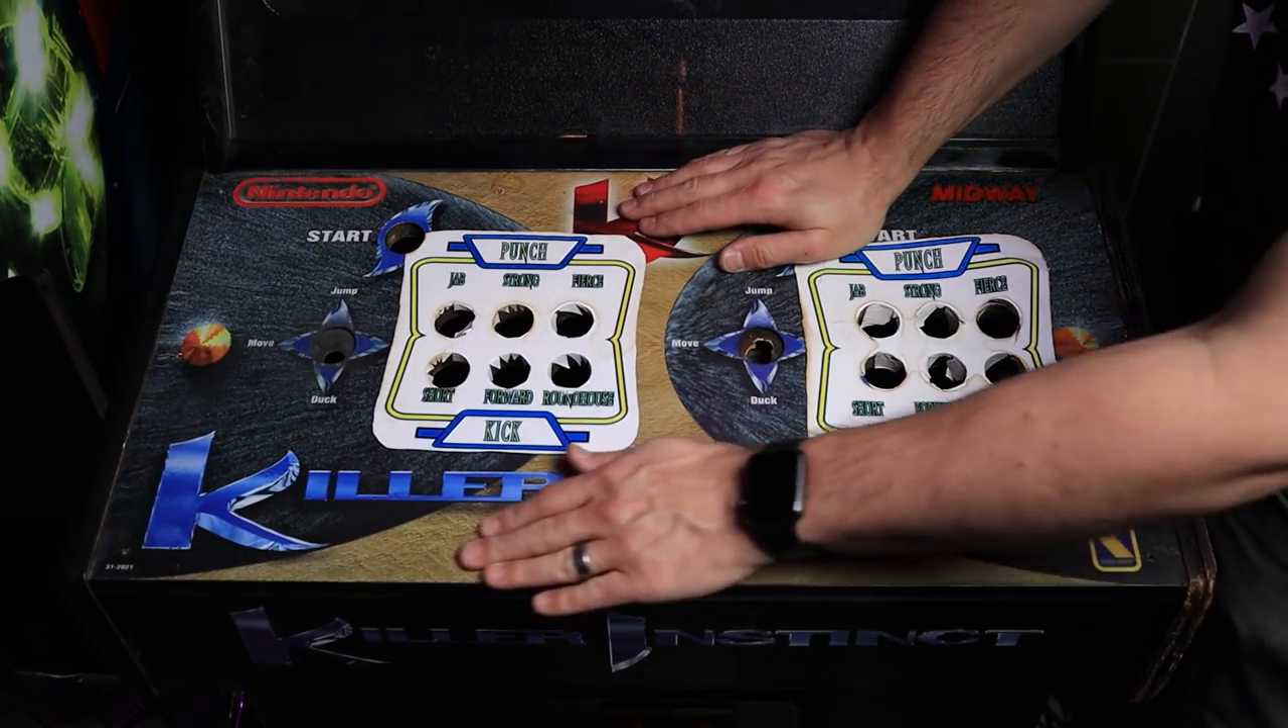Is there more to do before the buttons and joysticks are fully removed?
No.